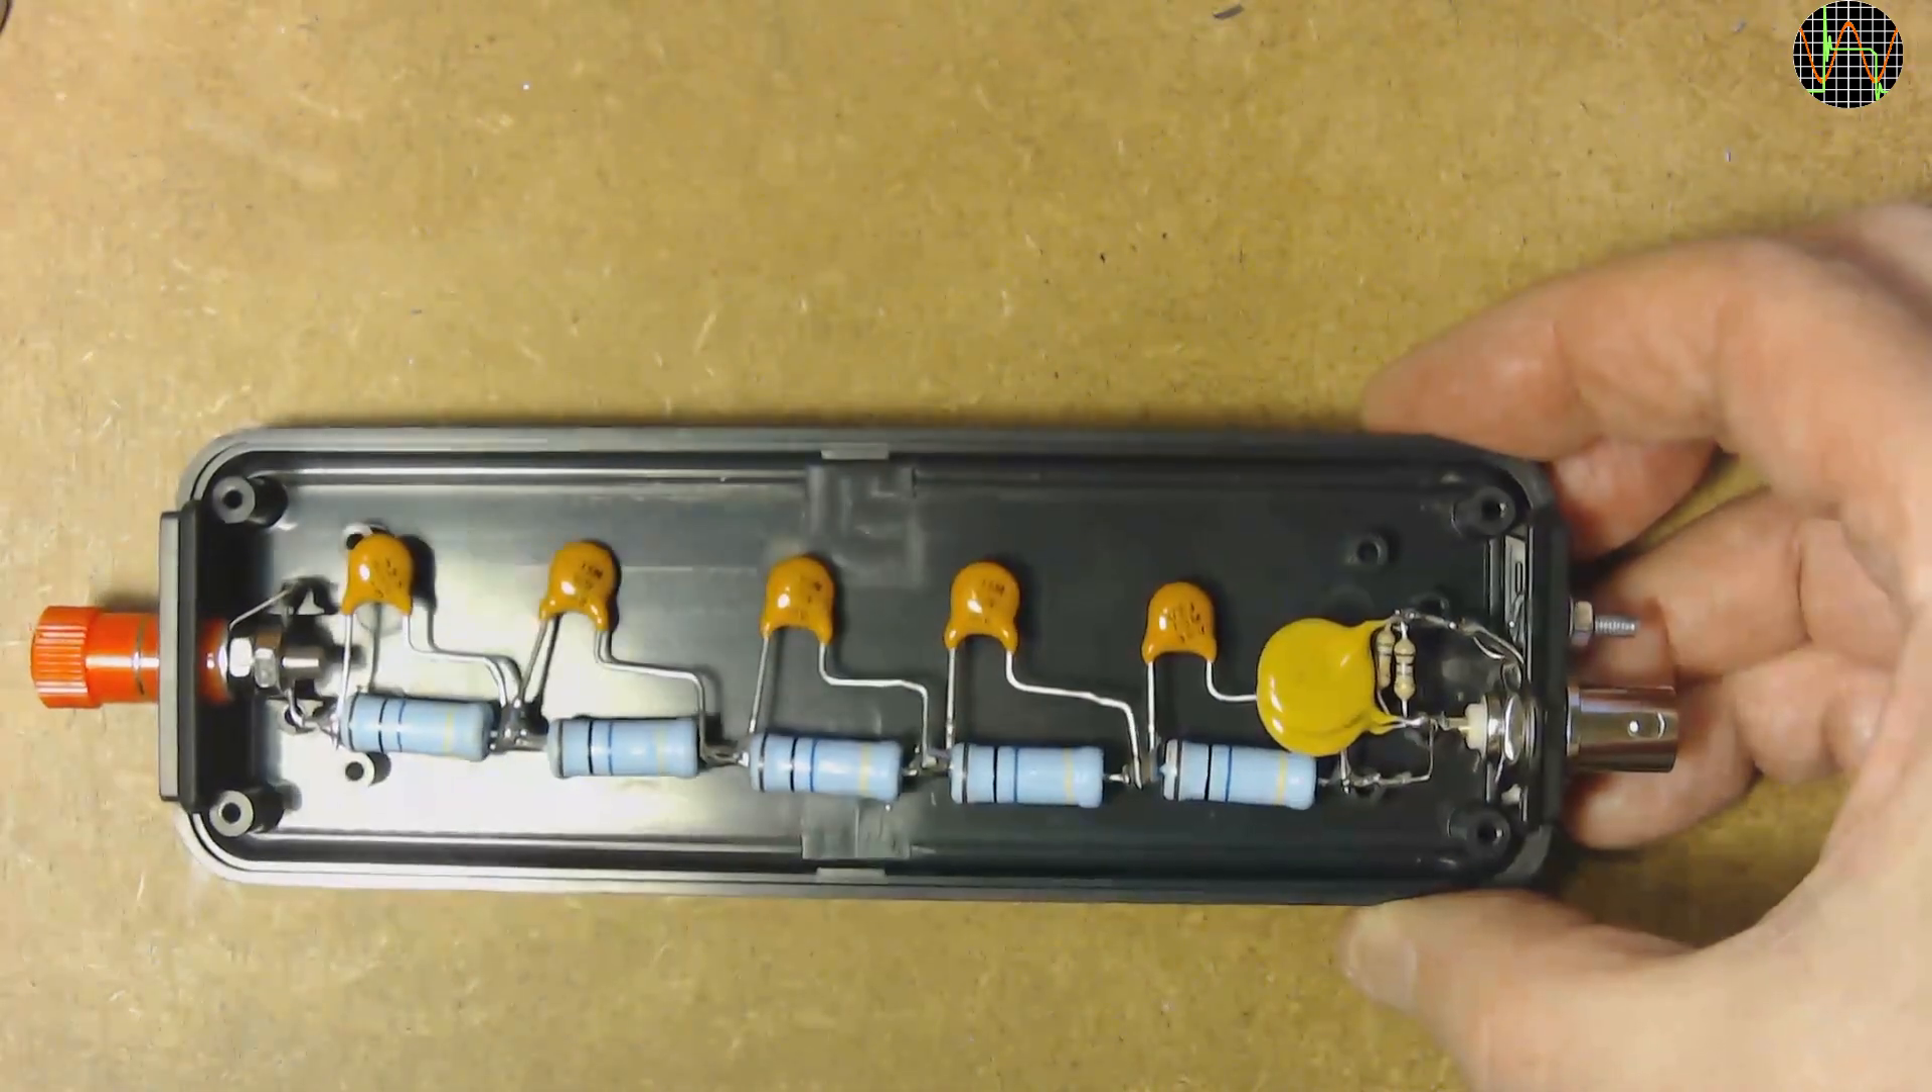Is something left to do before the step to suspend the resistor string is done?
No.